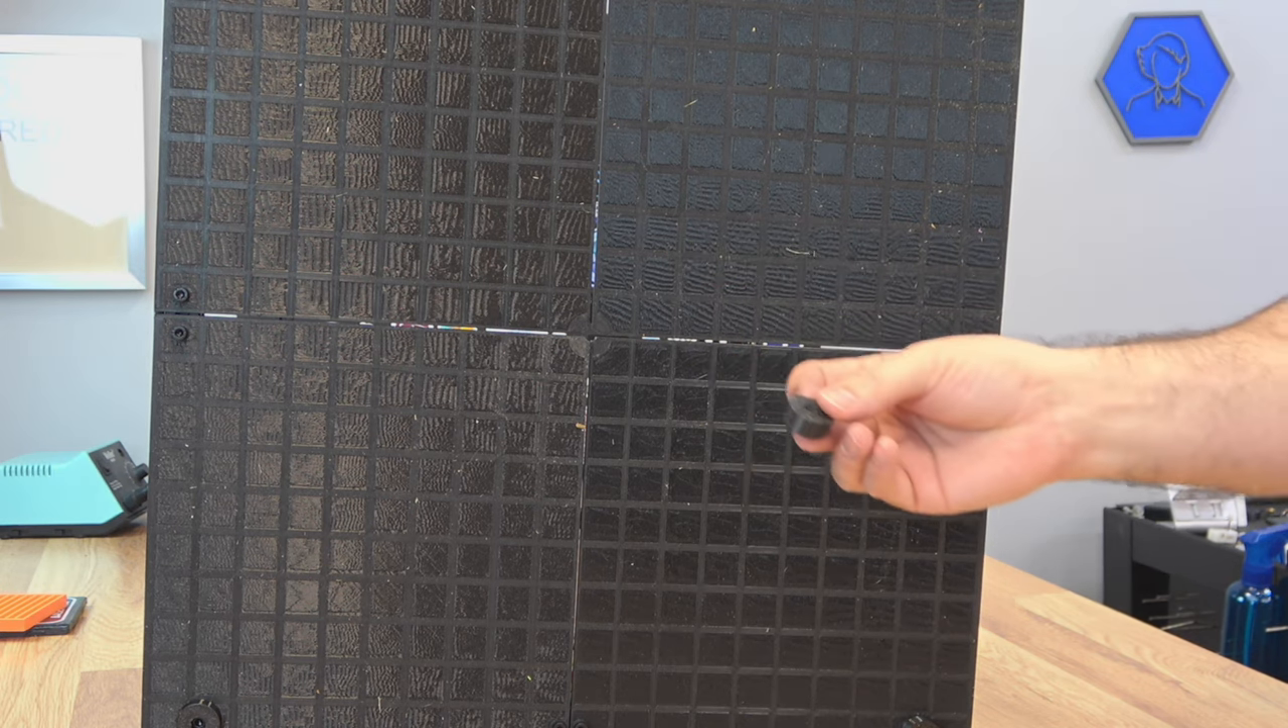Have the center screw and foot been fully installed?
No.